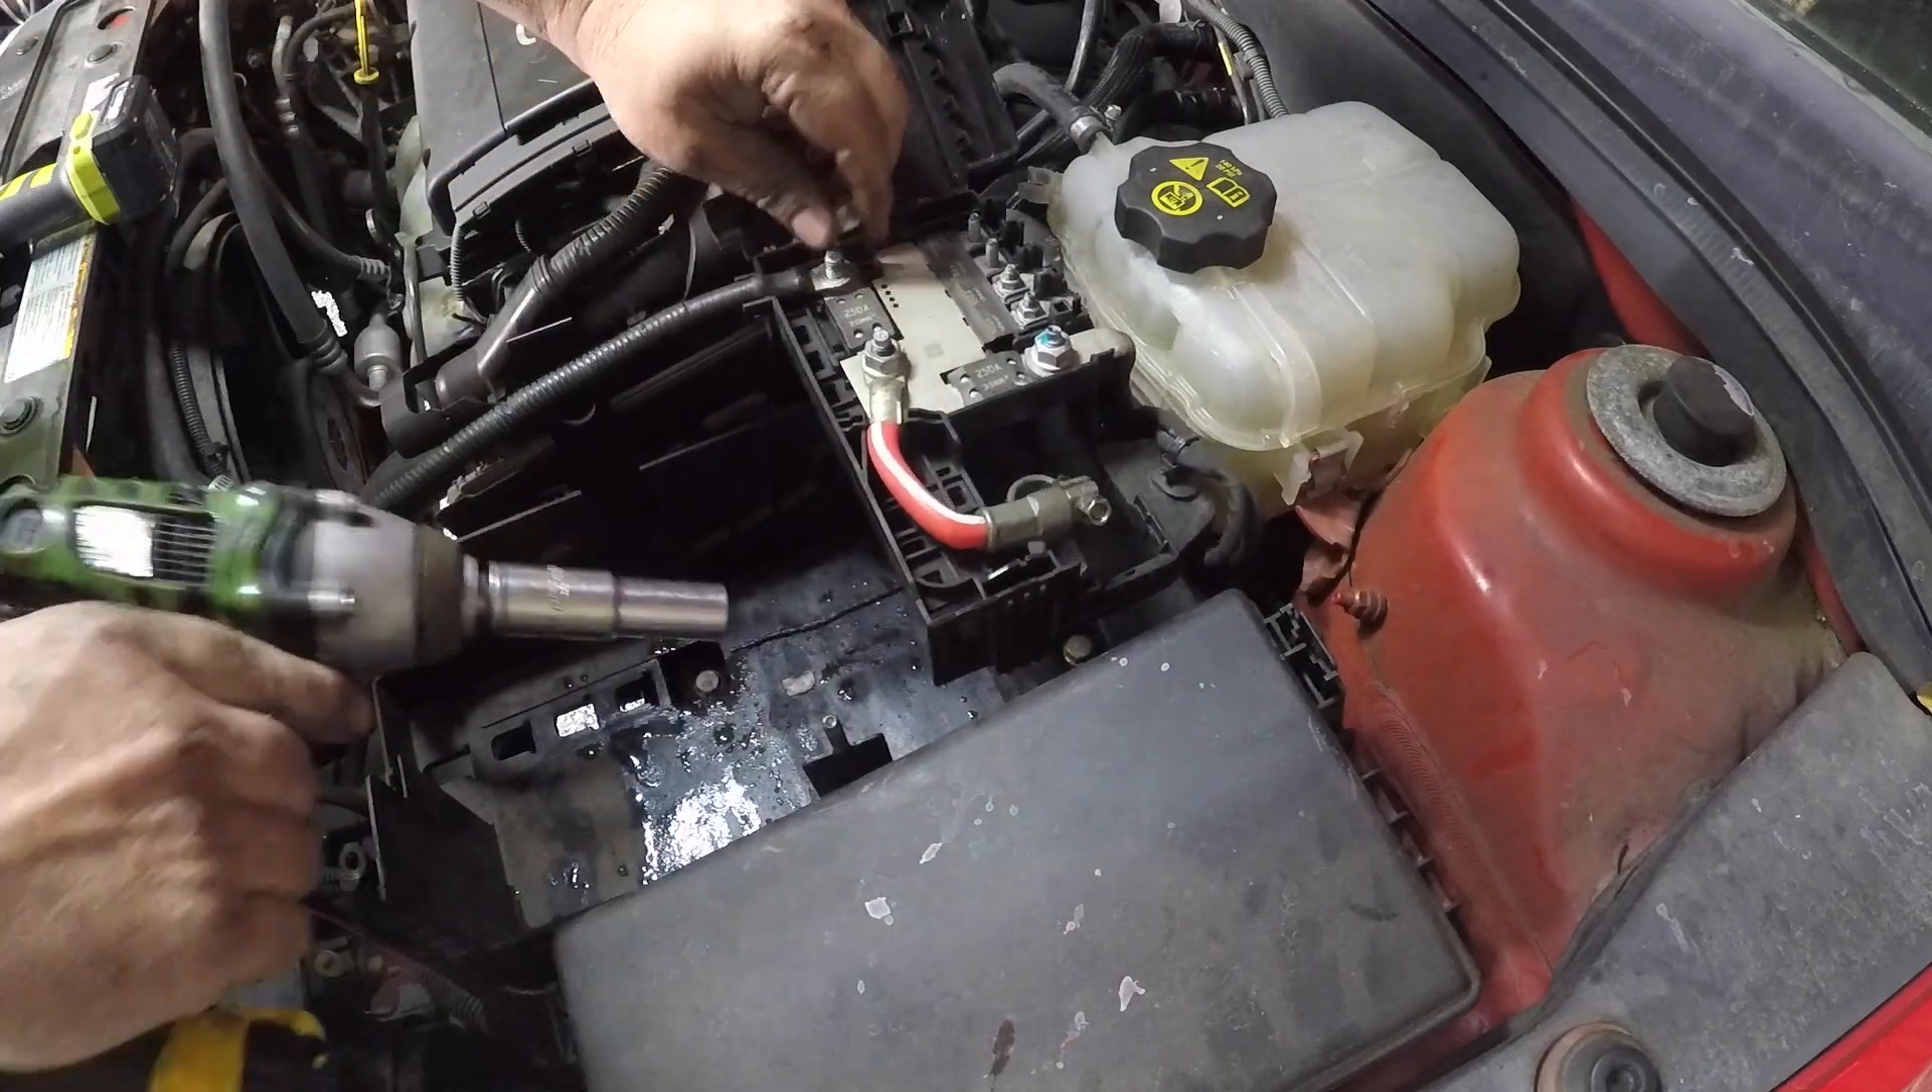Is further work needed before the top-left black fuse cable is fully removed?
Yes.